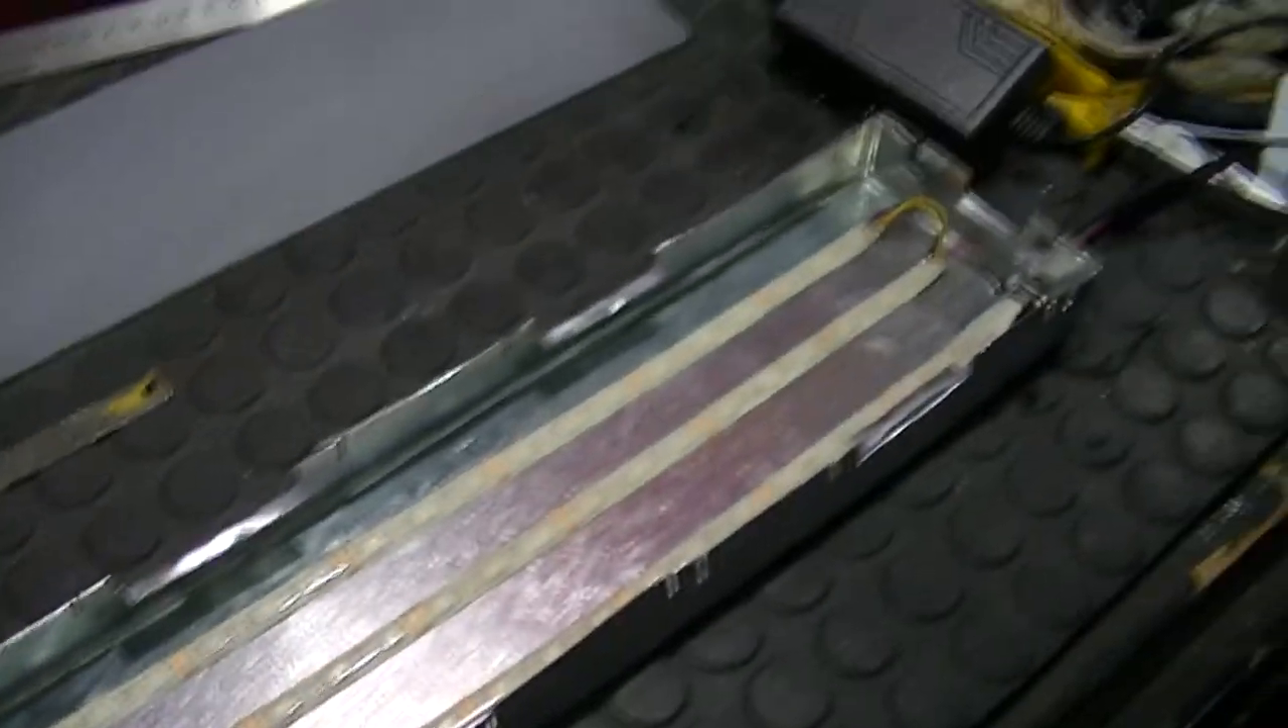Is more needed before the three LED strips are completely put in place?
No.